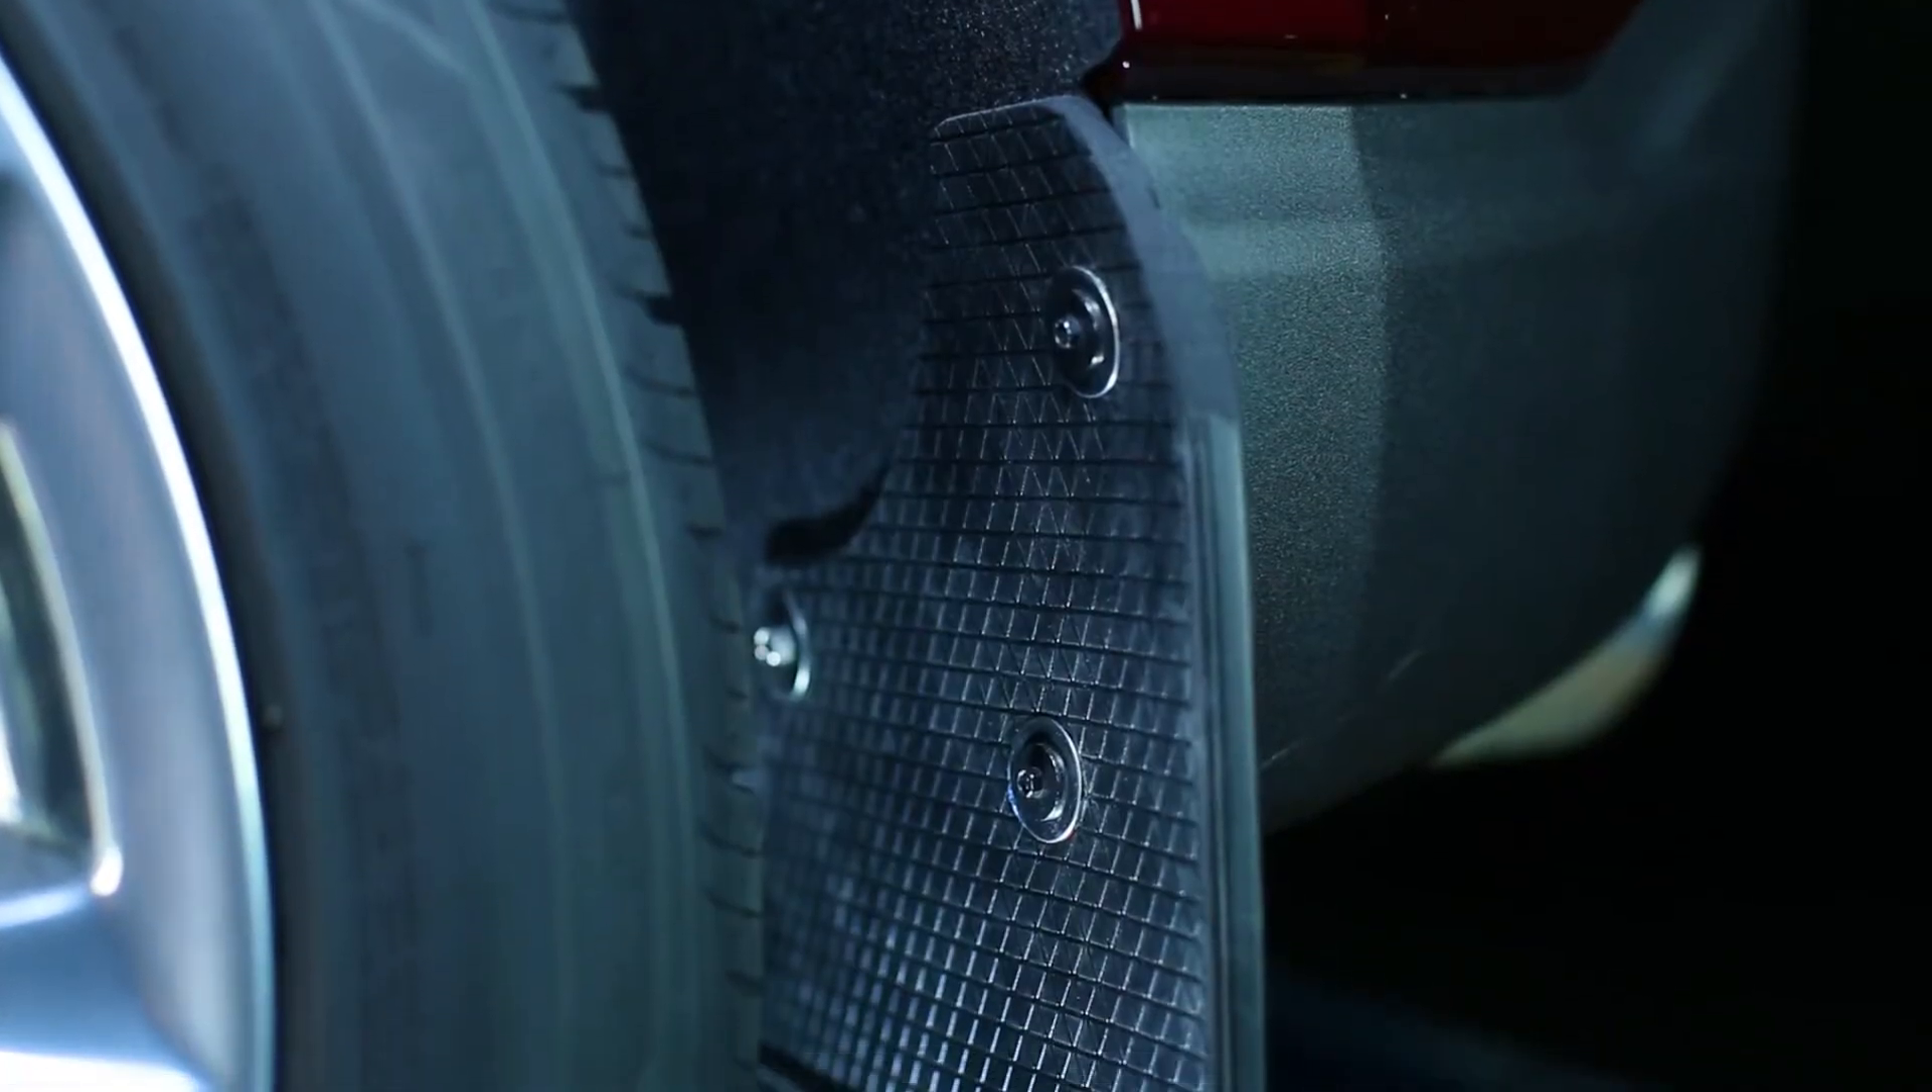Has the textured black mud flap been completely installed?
Yes.